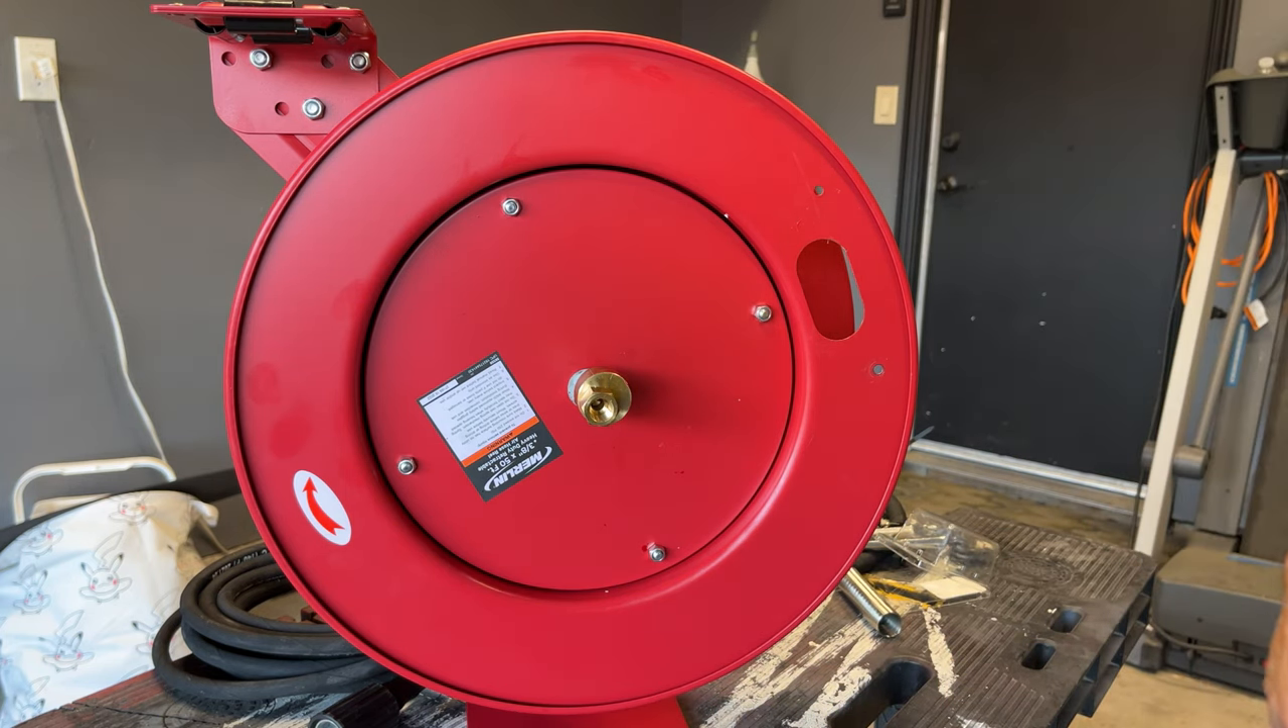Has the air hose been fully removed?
Yes.